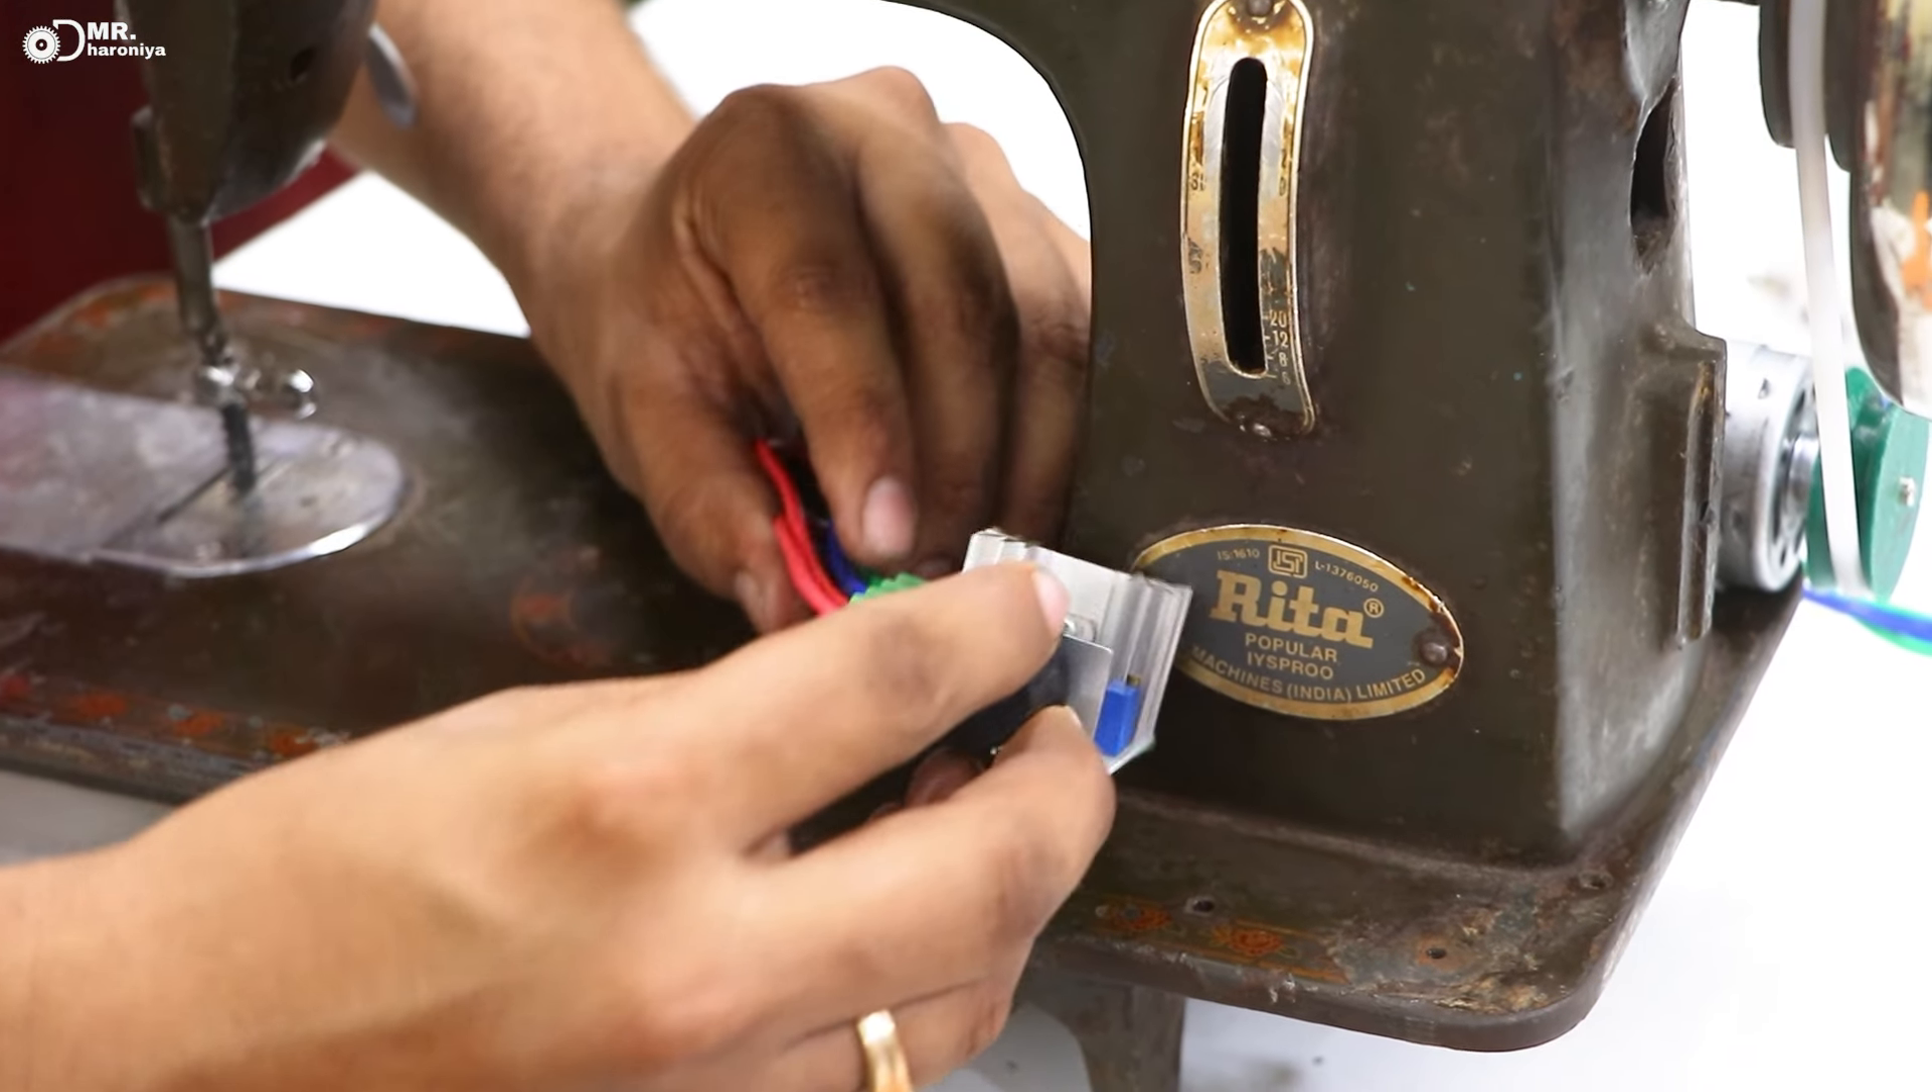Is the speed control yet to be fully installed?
Yes.